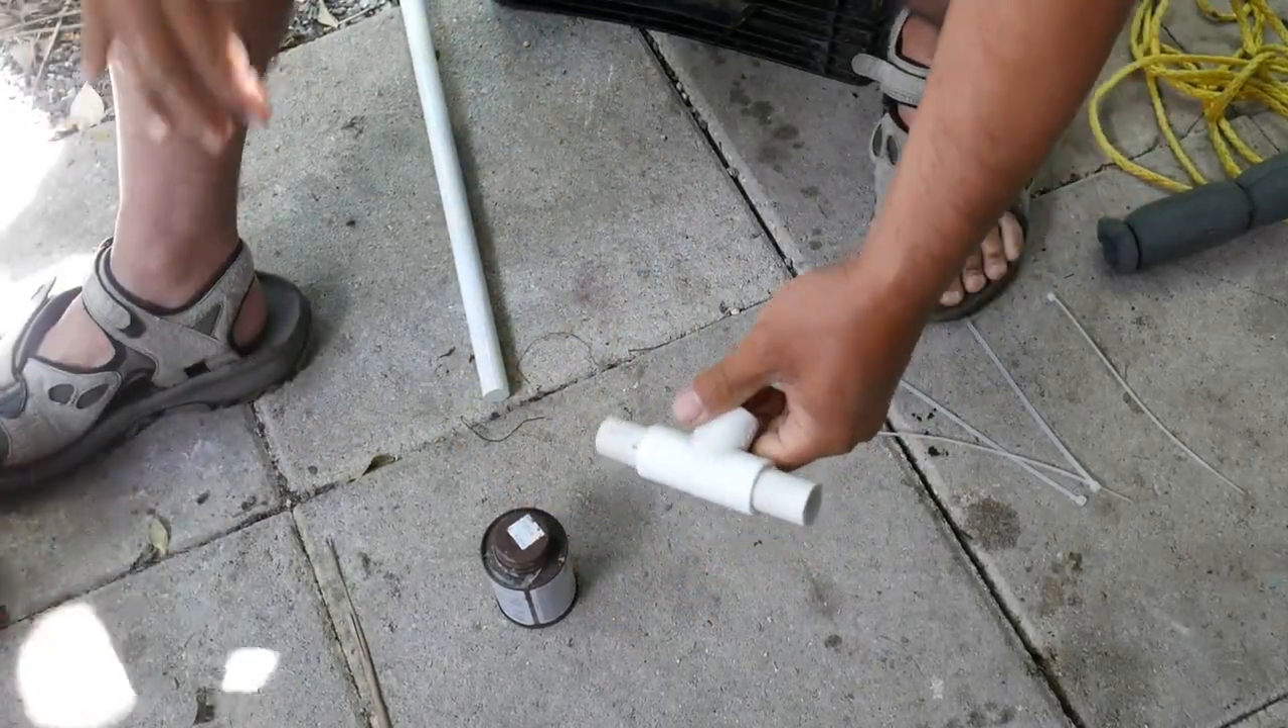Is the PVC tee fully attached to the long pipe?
No.